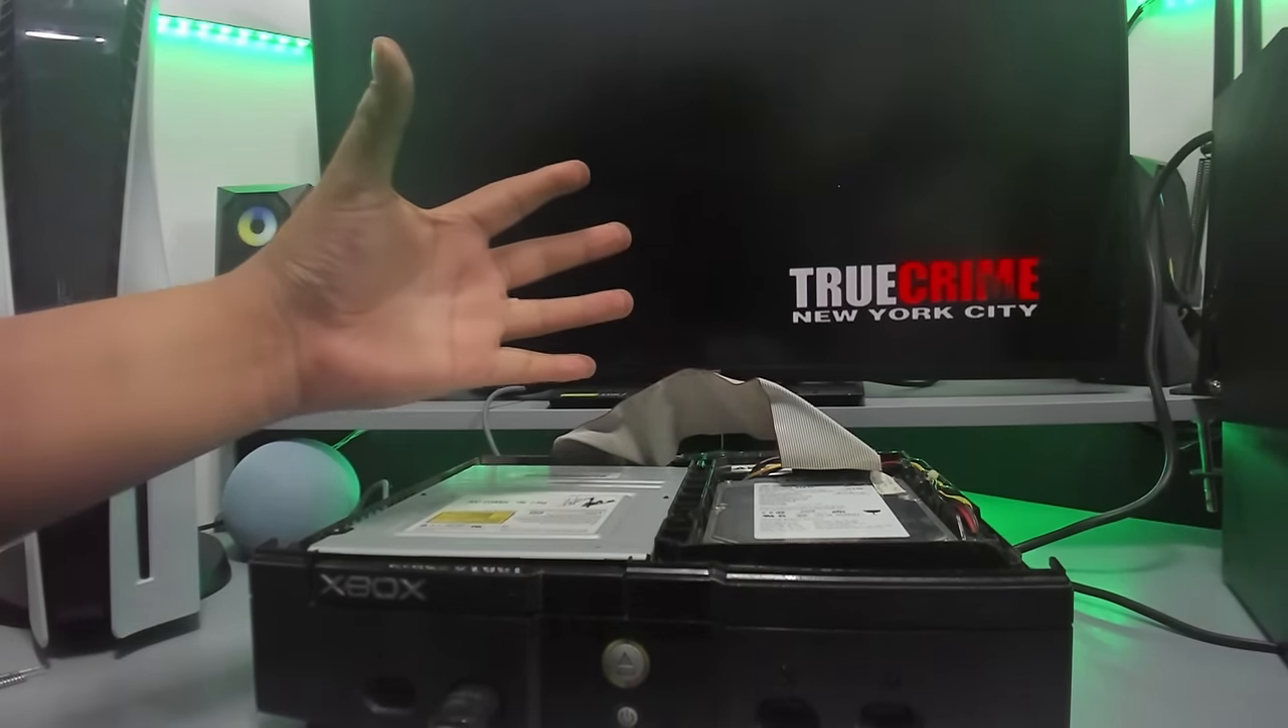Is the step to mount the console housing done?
No.